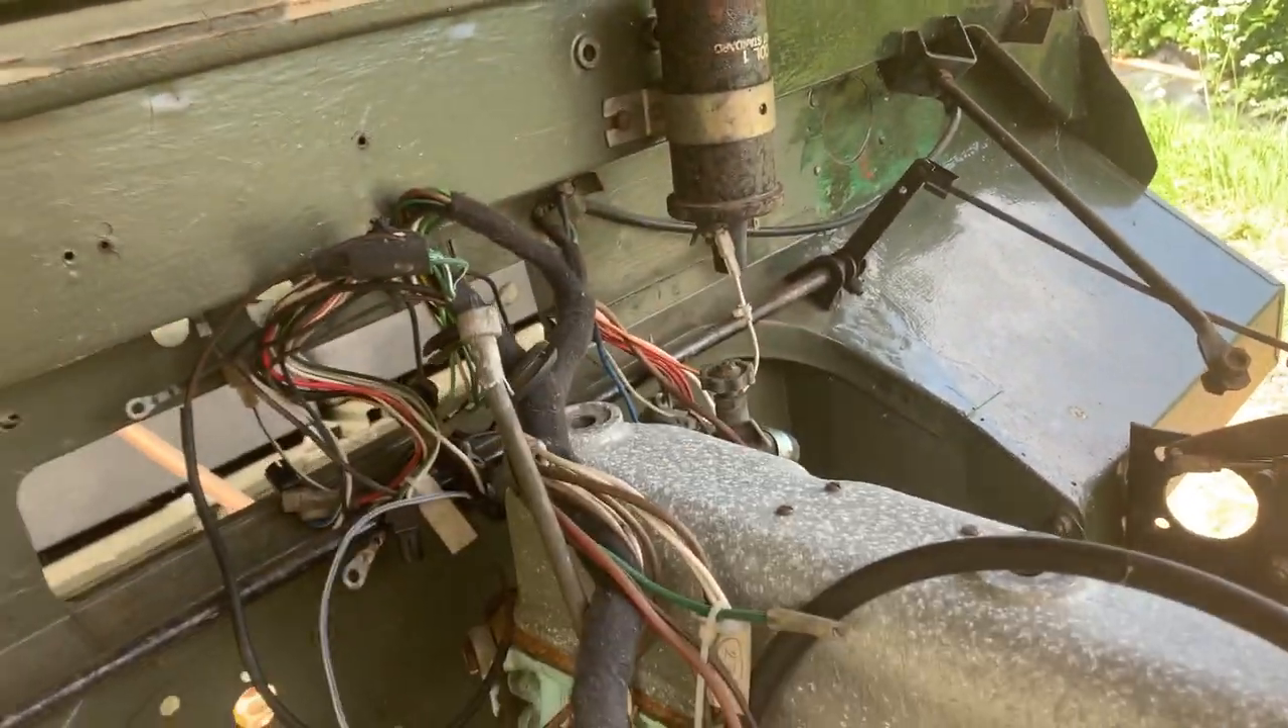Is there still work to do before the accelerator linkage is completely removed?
Yes.